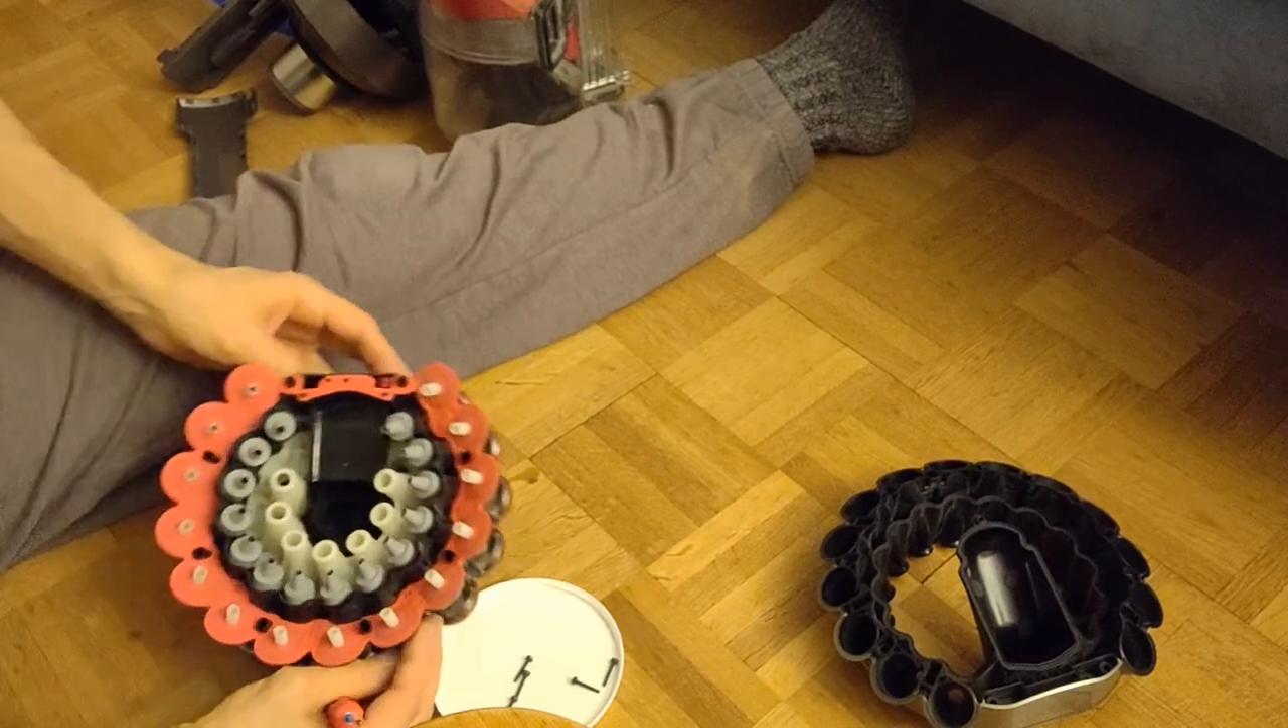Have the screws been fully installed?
No.